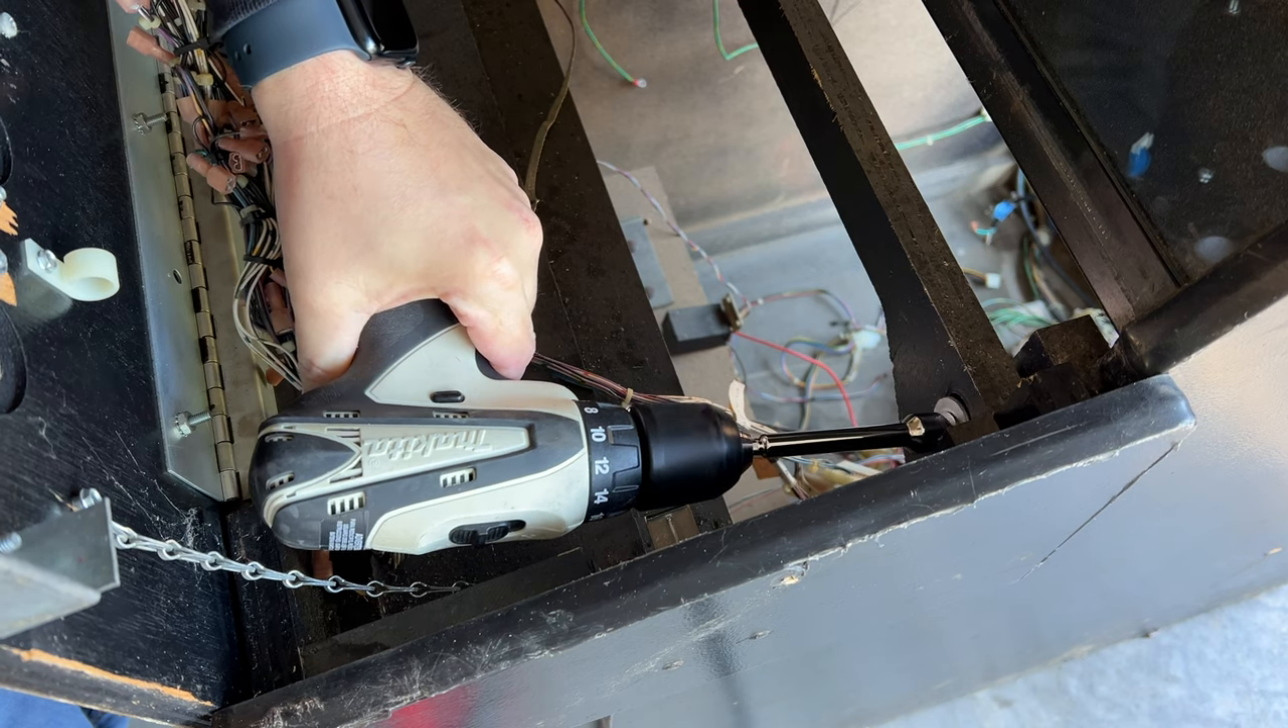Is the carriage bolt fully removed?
No.